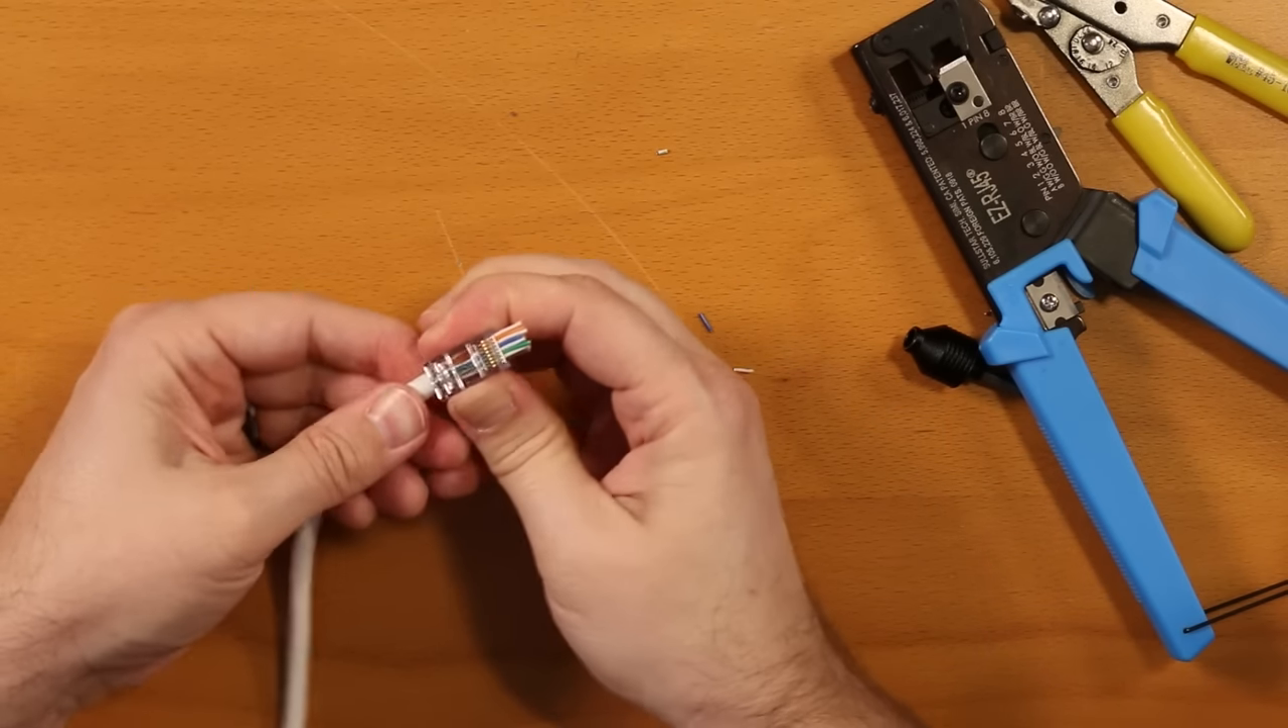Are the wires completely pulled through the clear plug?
Yes.